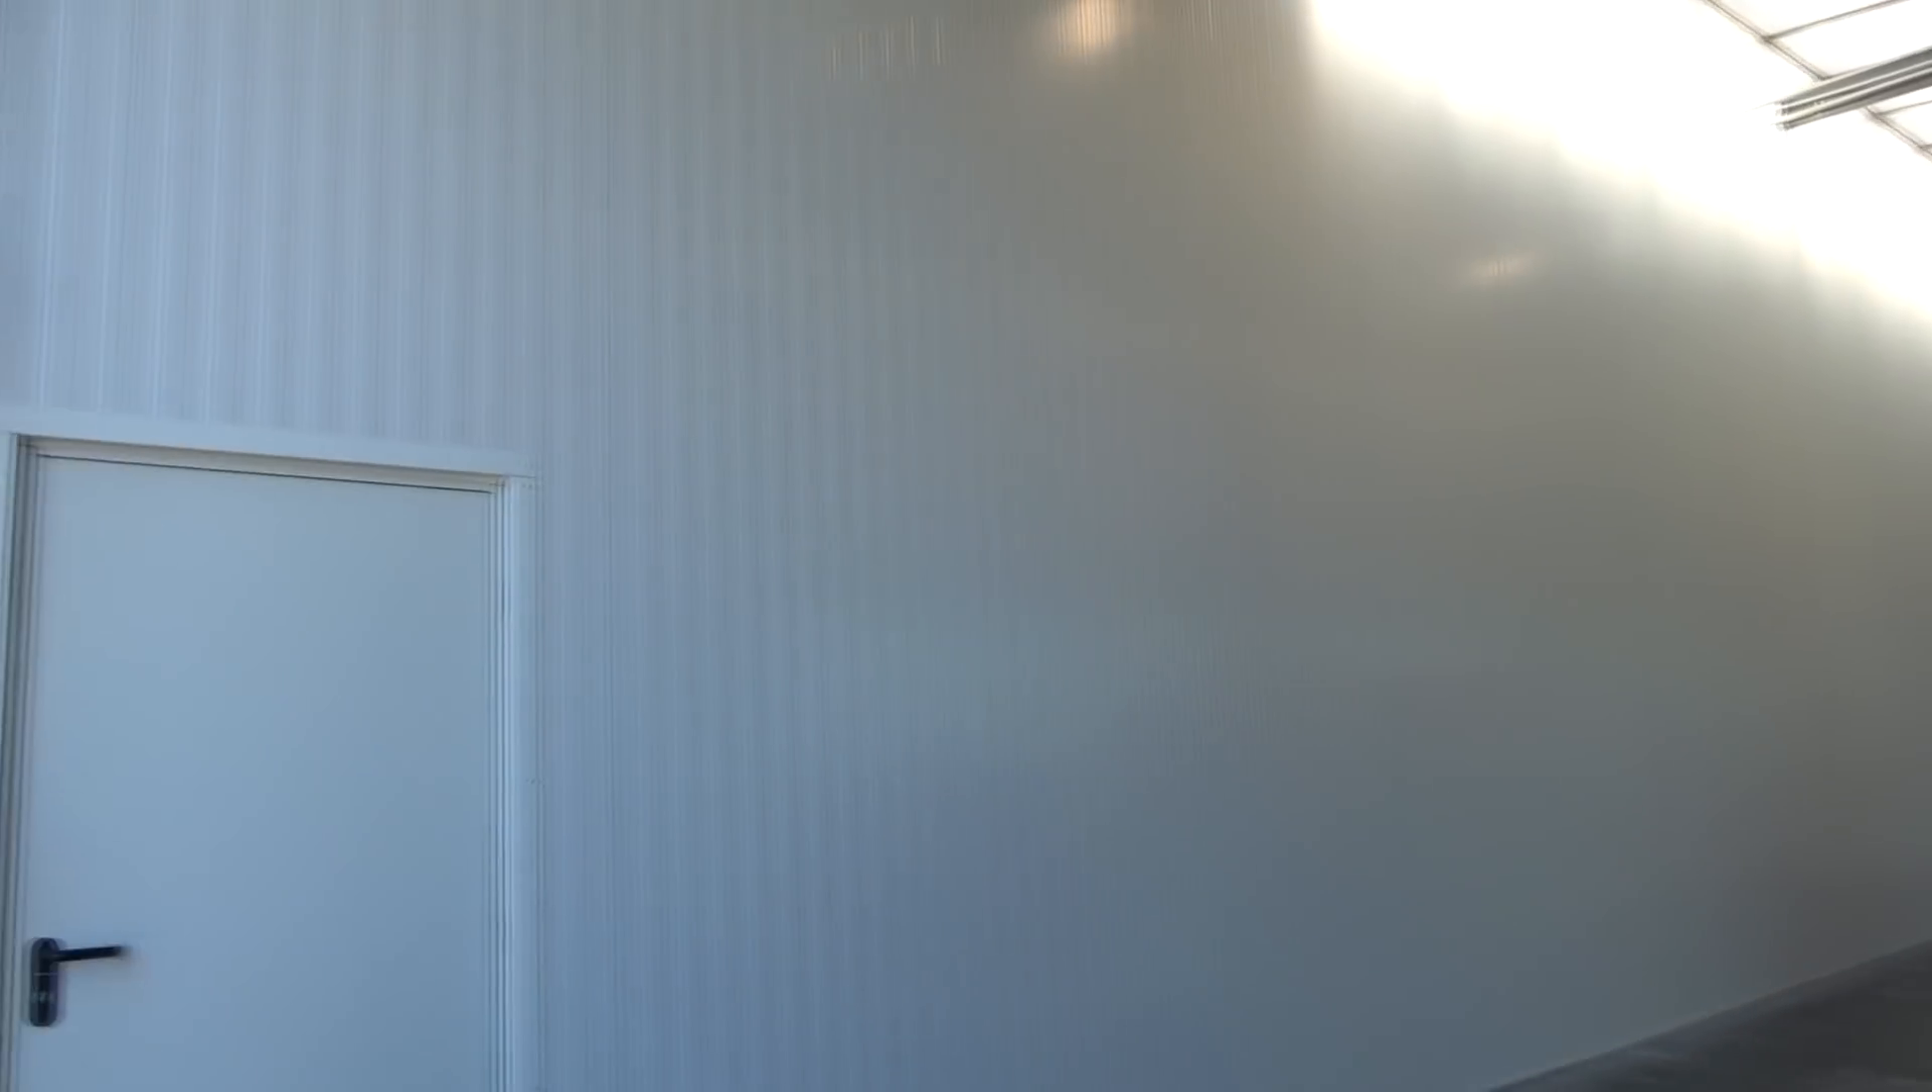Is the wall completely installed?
Yes.